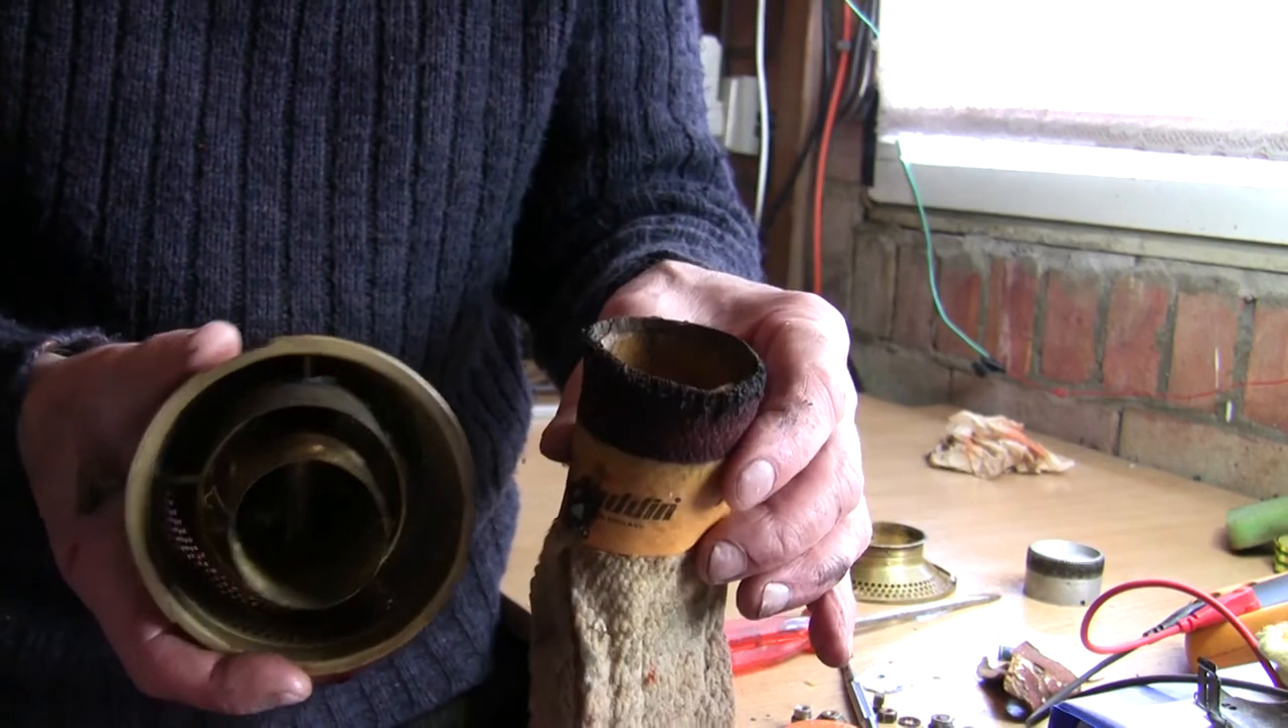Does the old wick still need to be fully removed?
No.